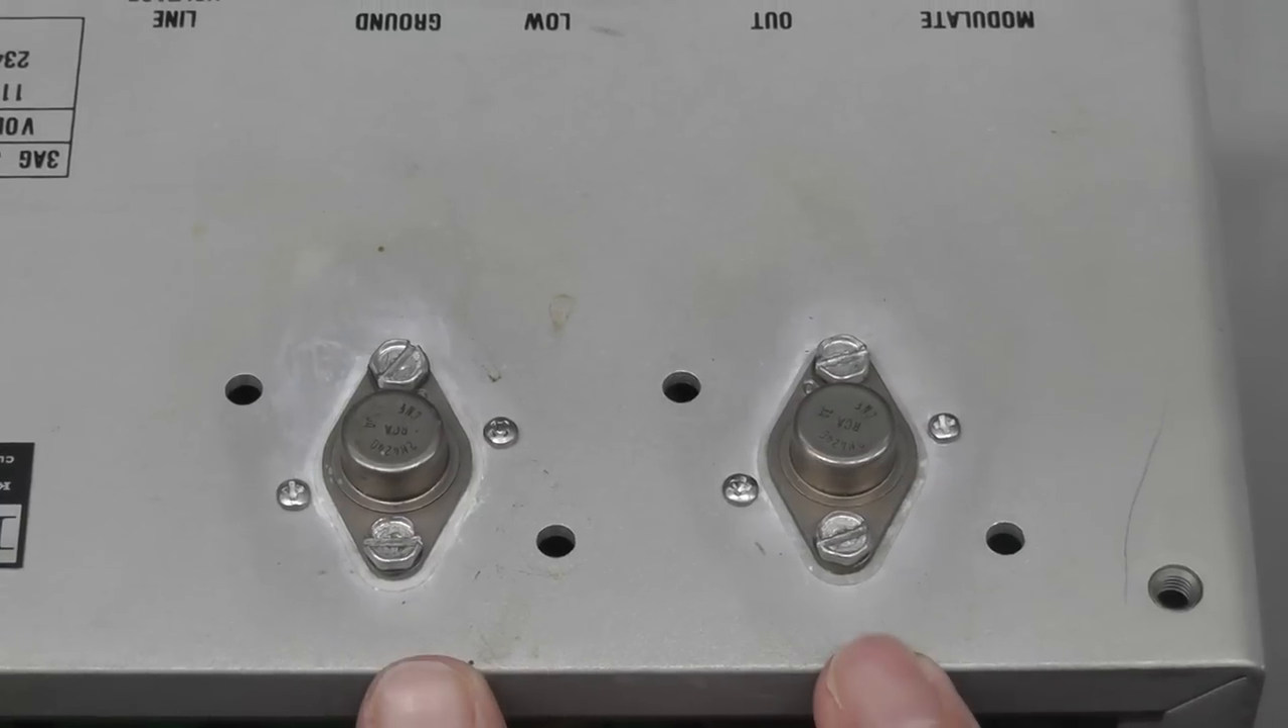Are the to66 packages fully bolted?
Yes.